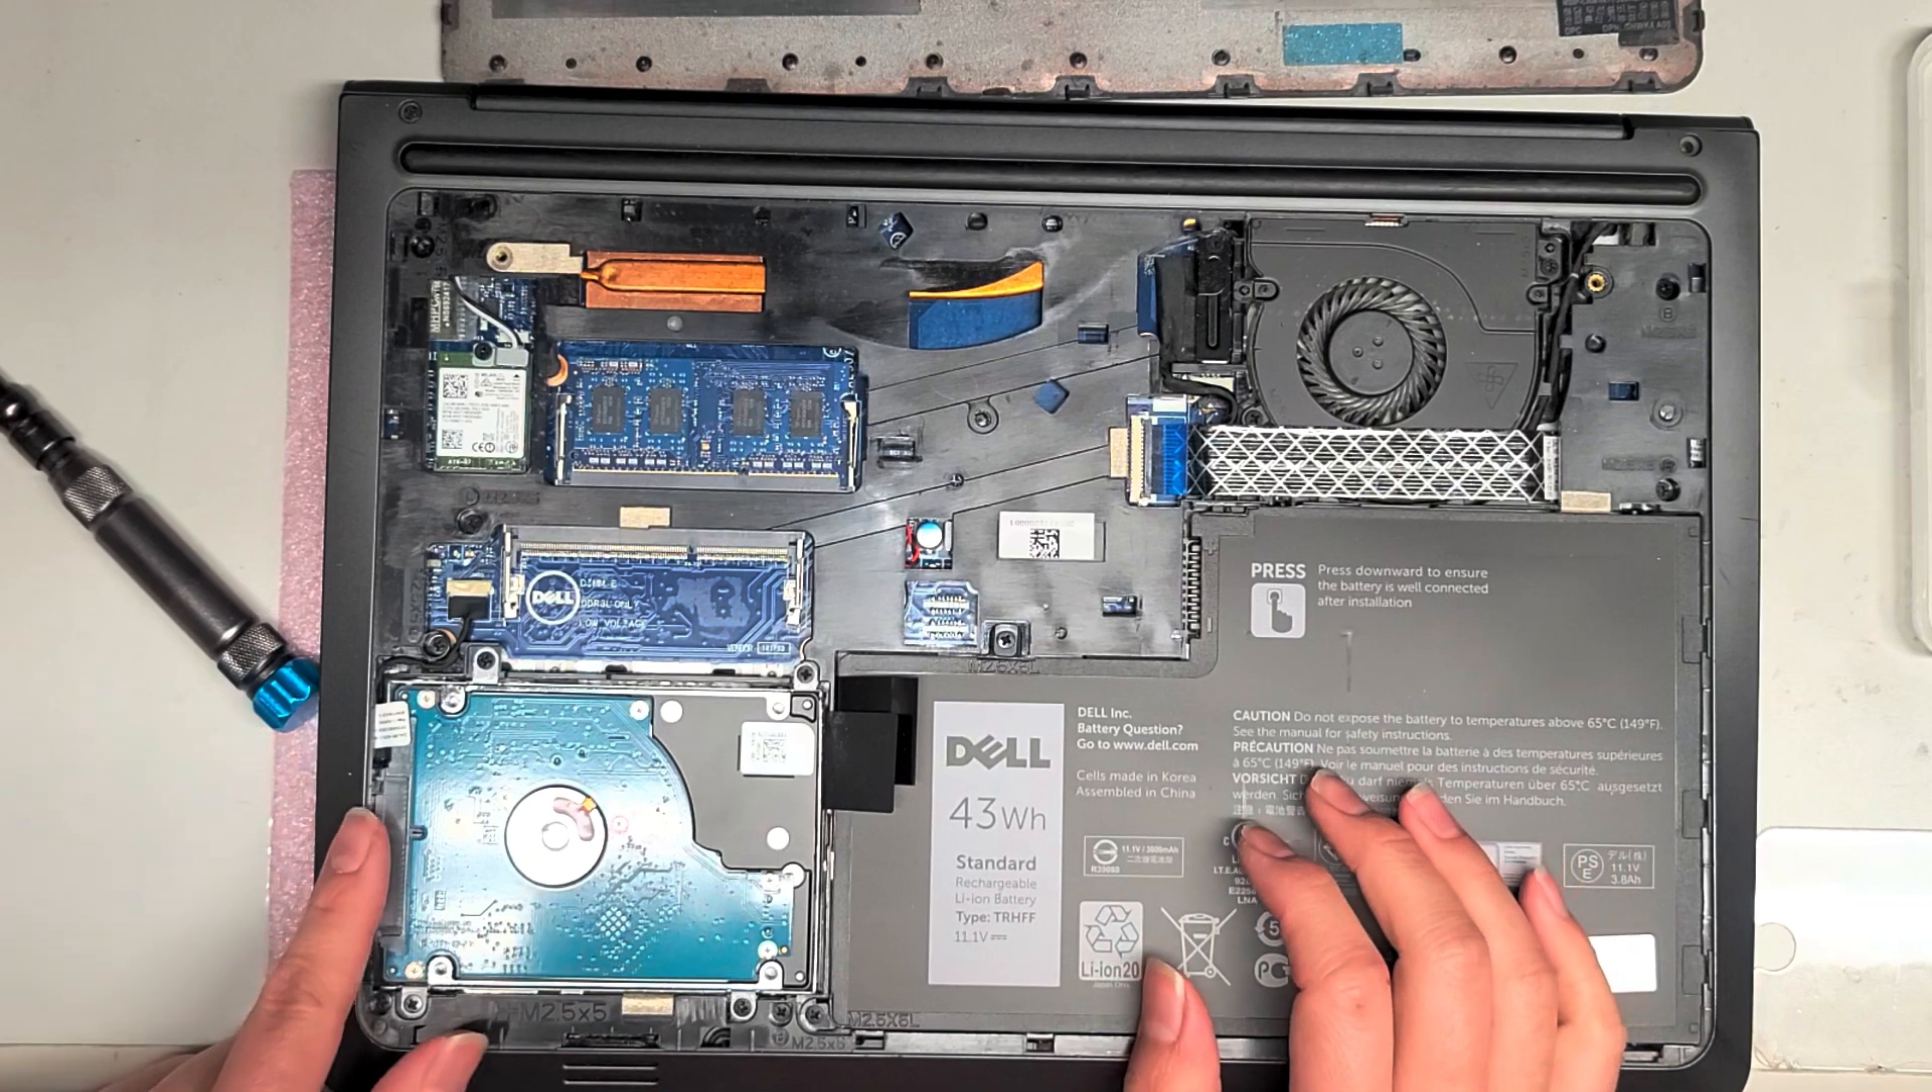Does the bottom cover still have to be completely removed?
No.